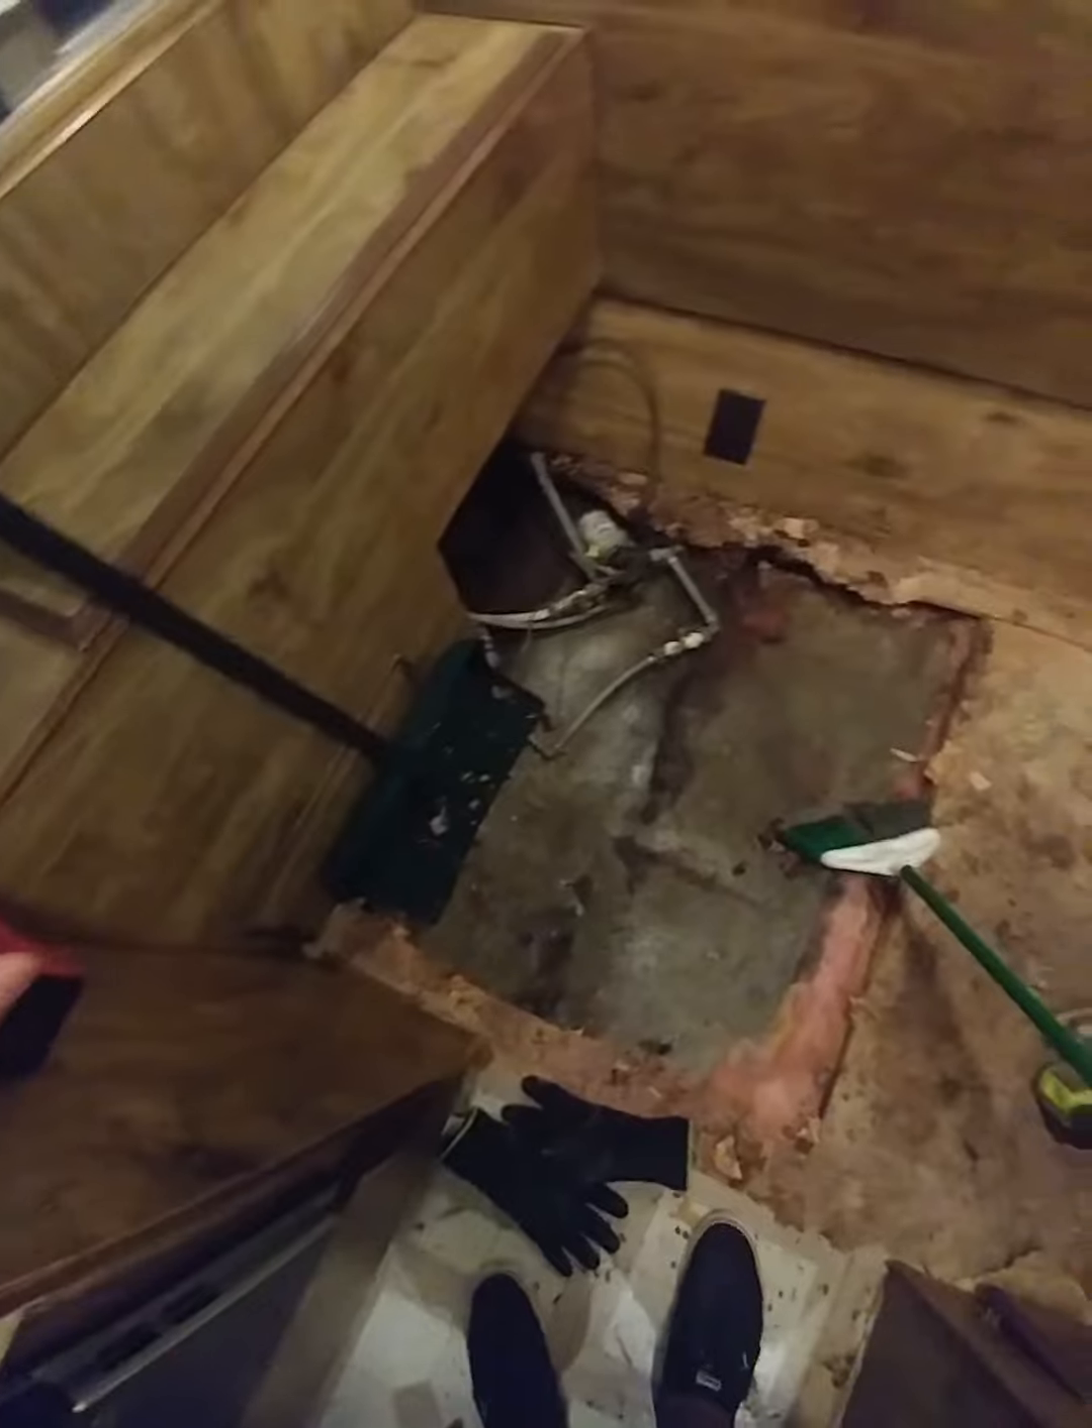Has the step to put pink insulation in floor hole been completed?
No.